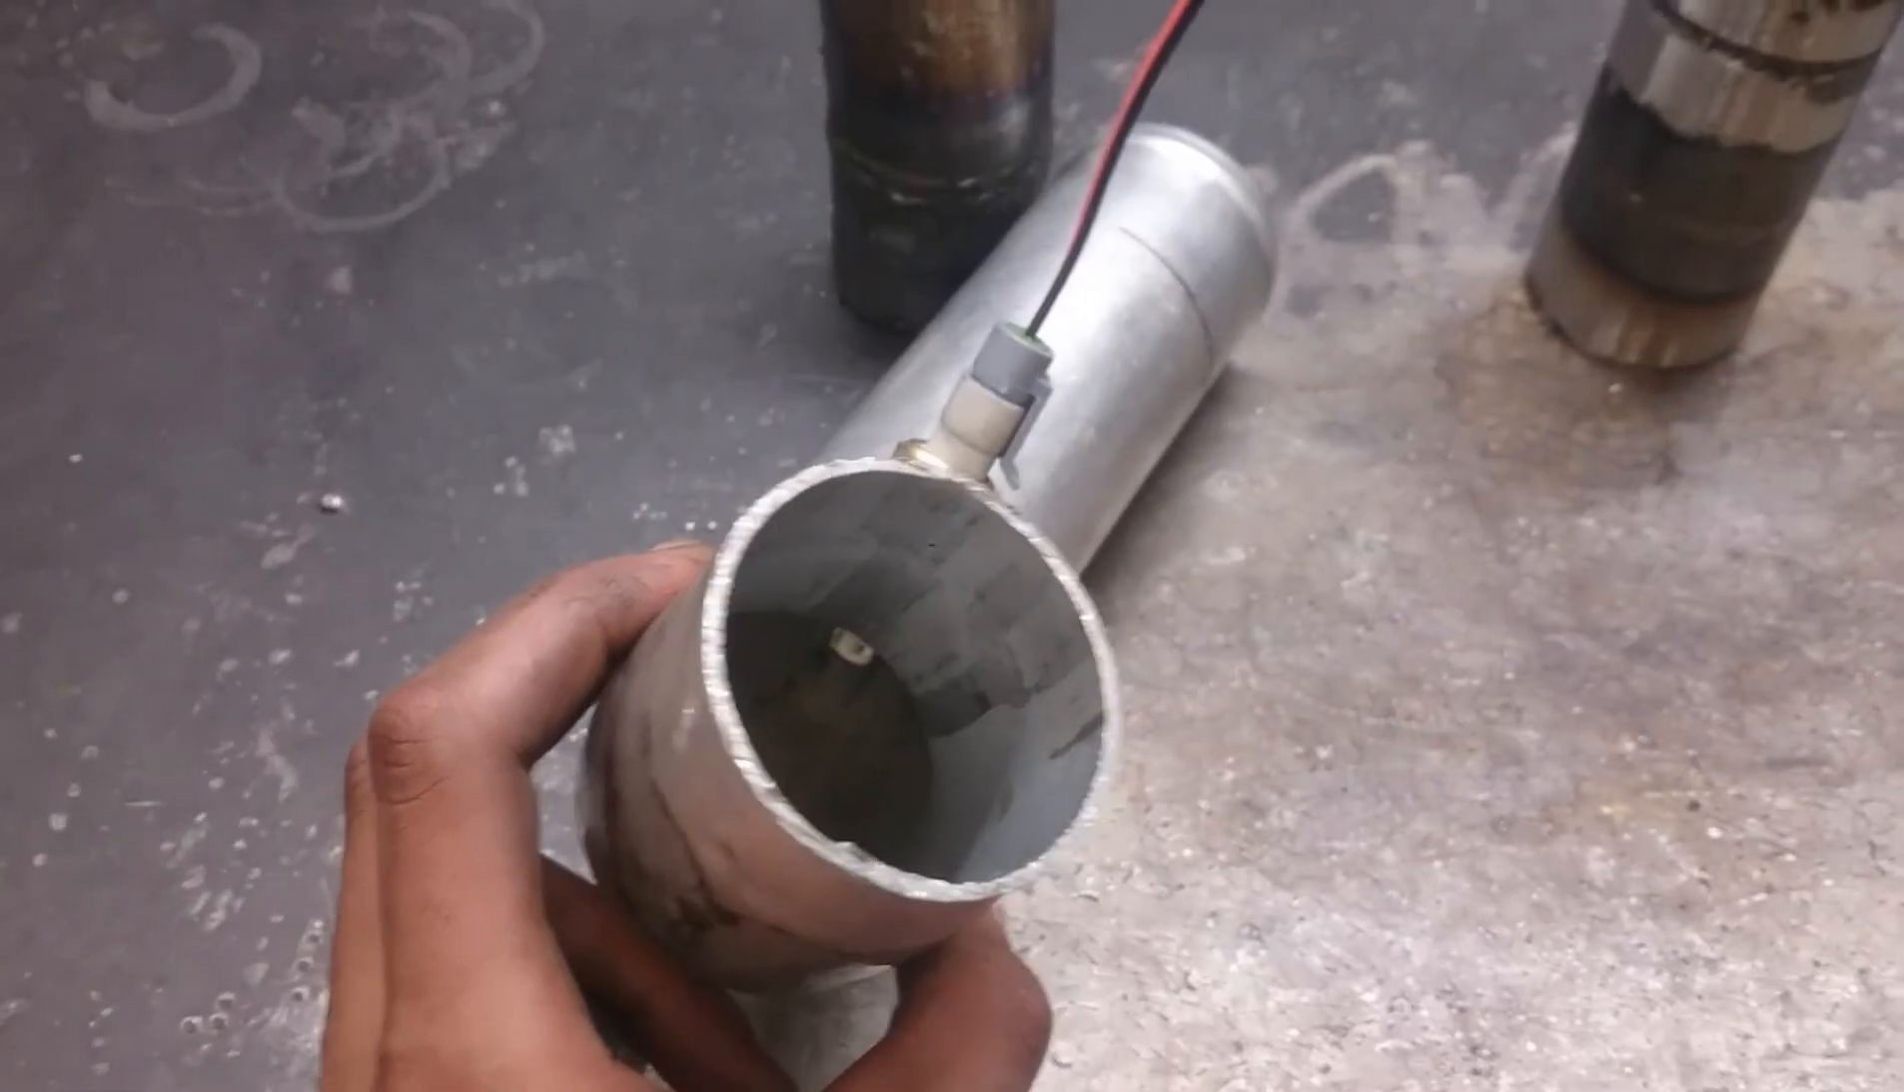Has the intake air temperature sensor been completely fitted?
Yes.